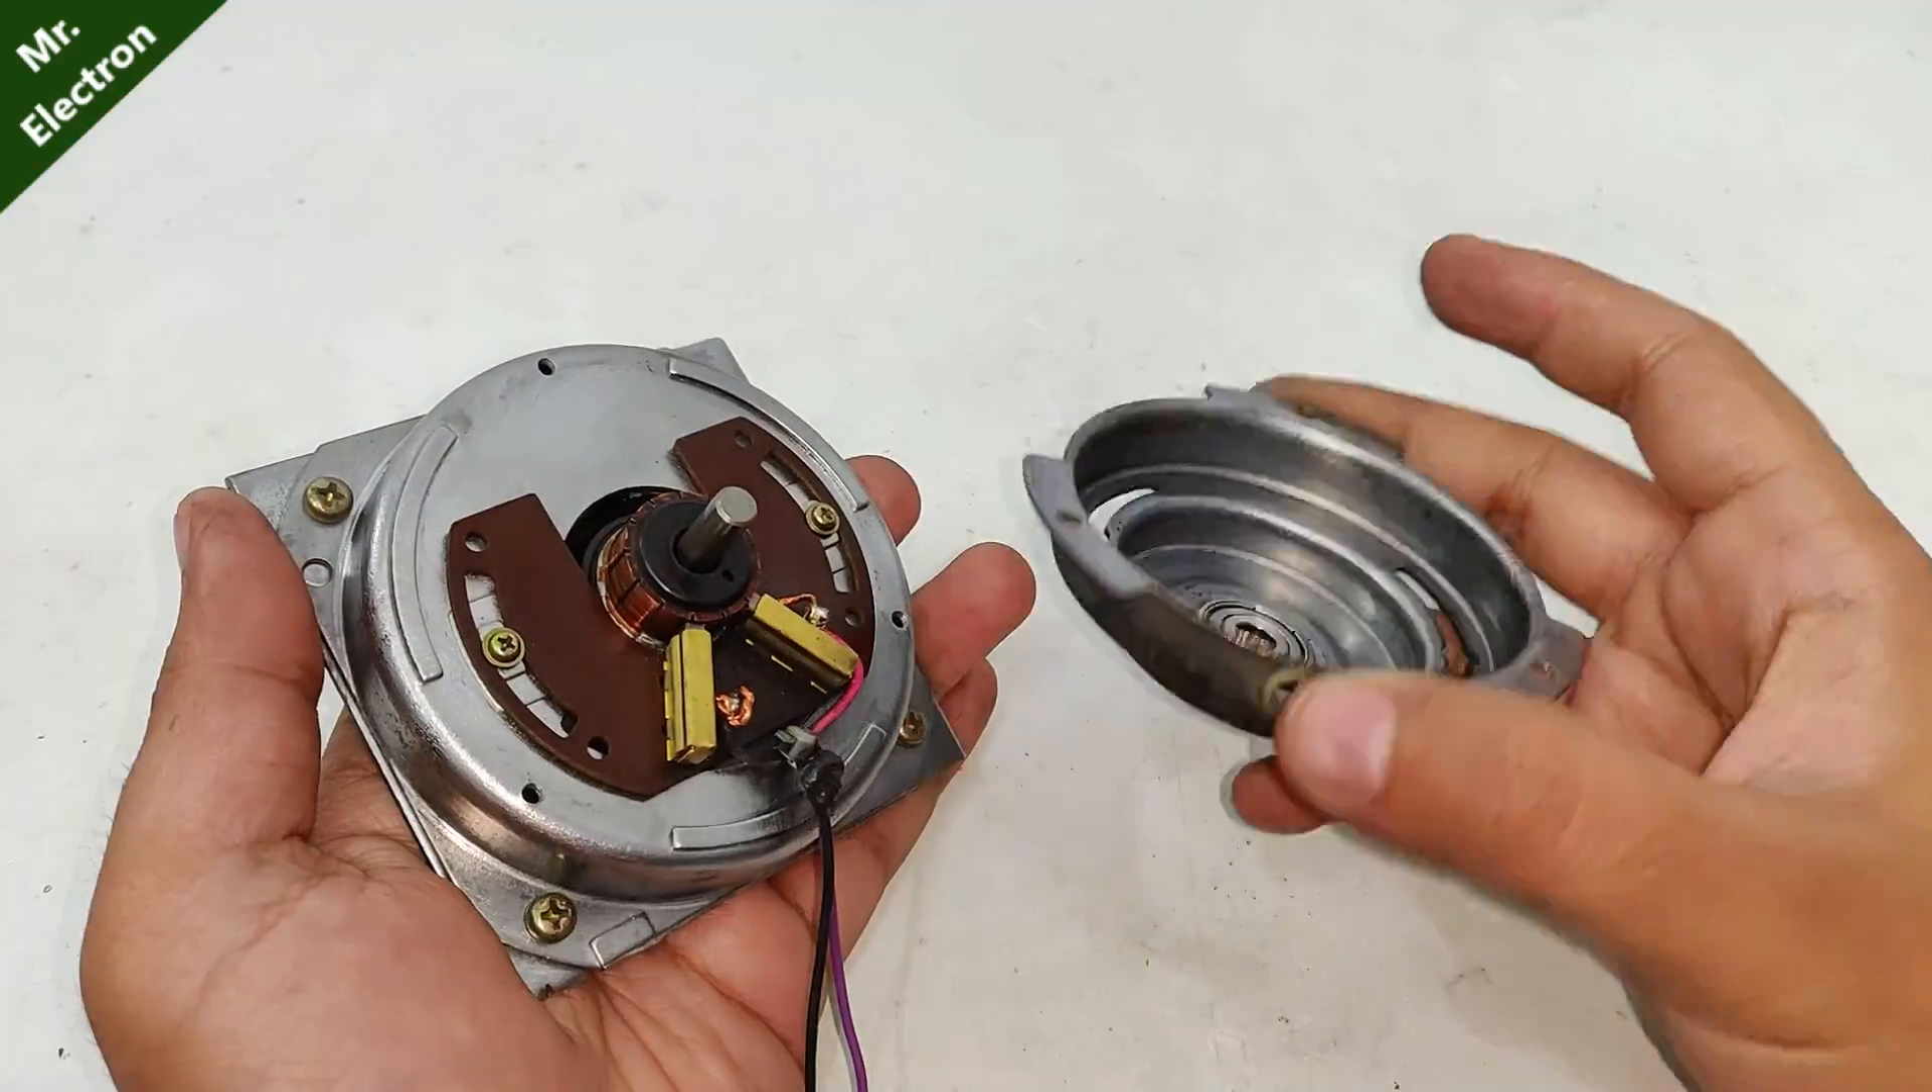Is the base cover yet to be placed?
Yes.